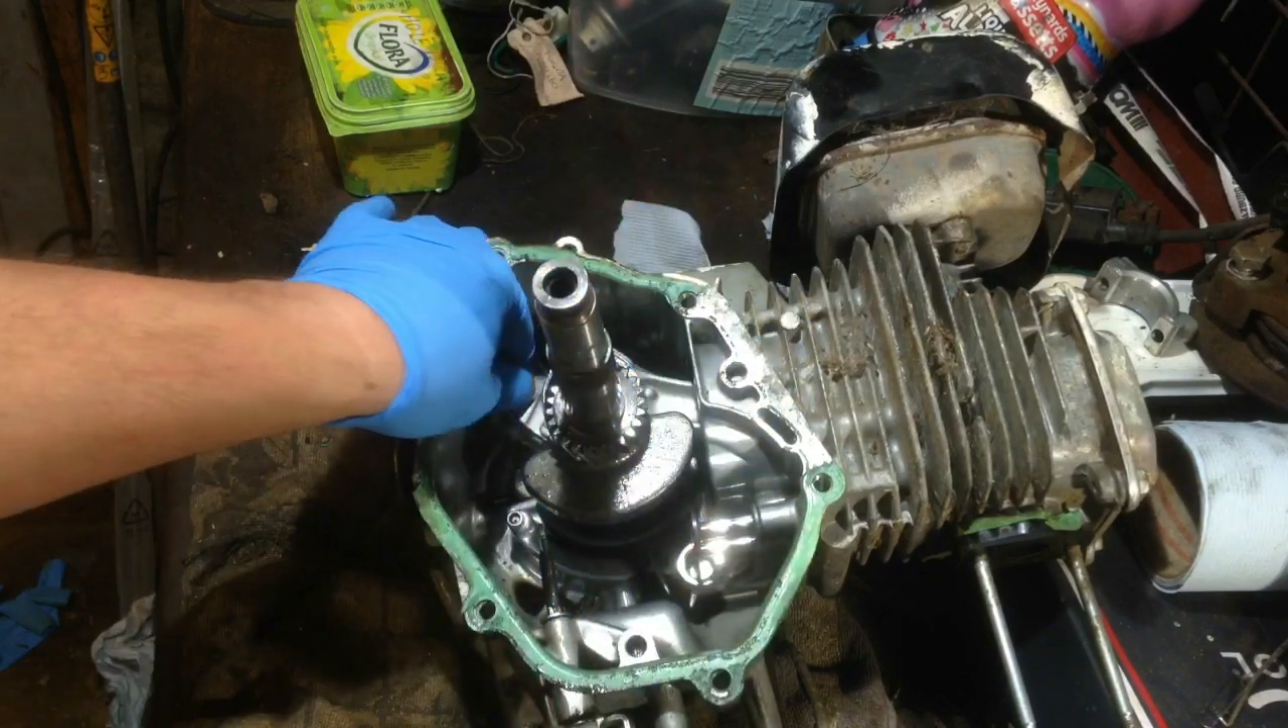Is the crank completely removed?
No.